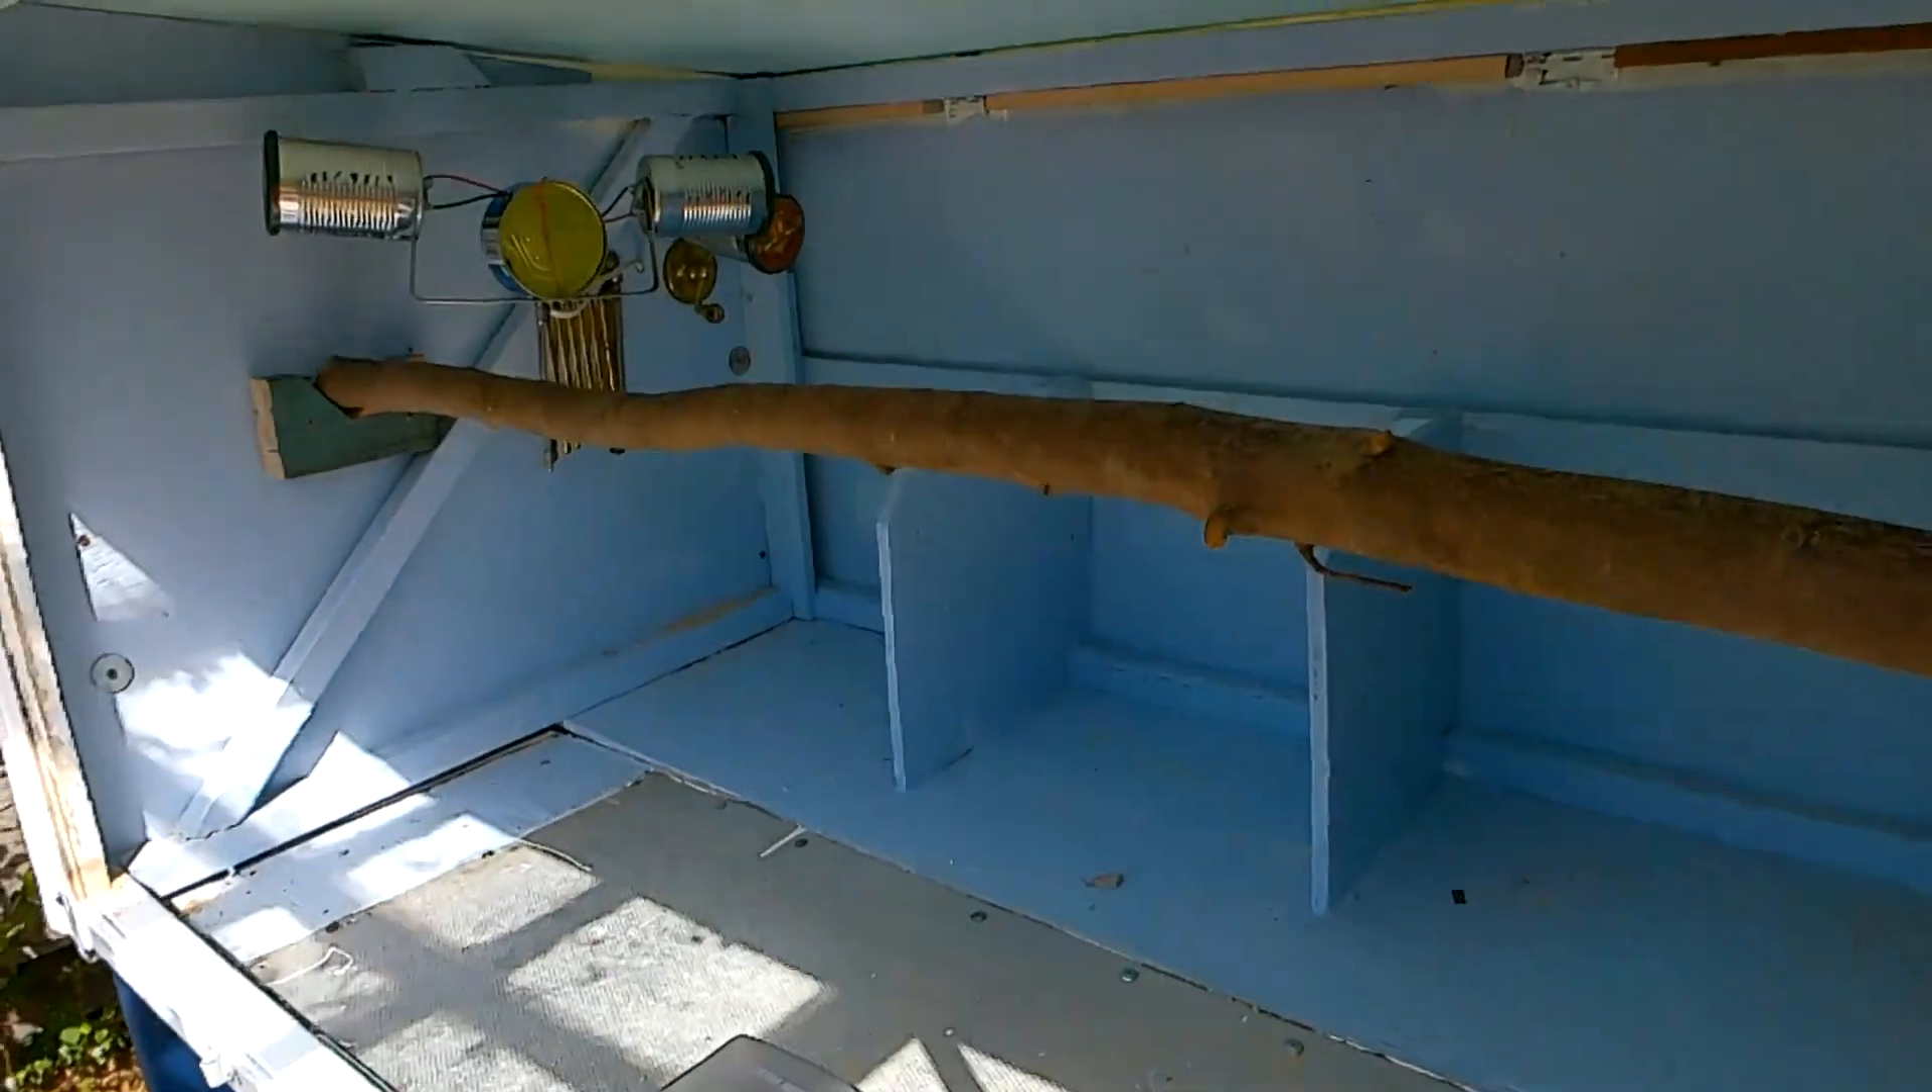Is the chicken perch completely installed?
Yes.